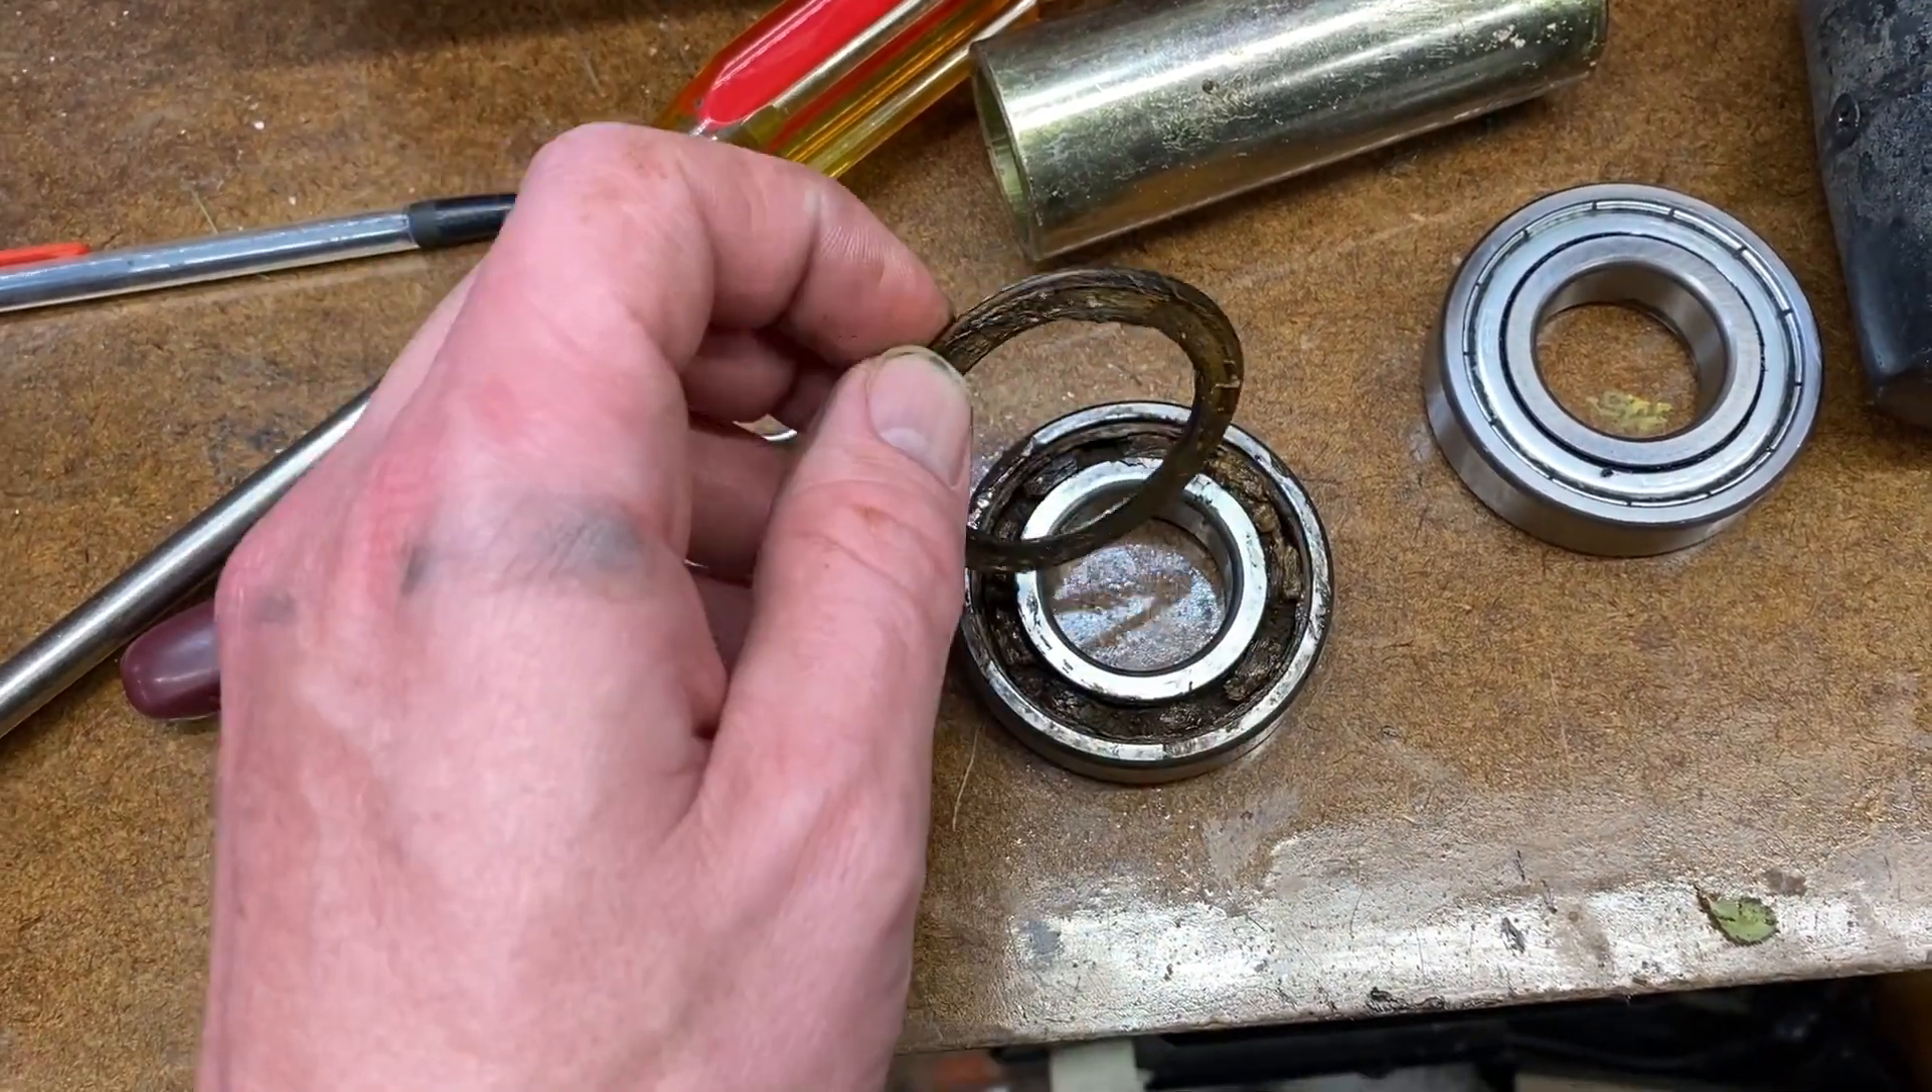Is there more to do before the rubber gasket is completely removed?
No.